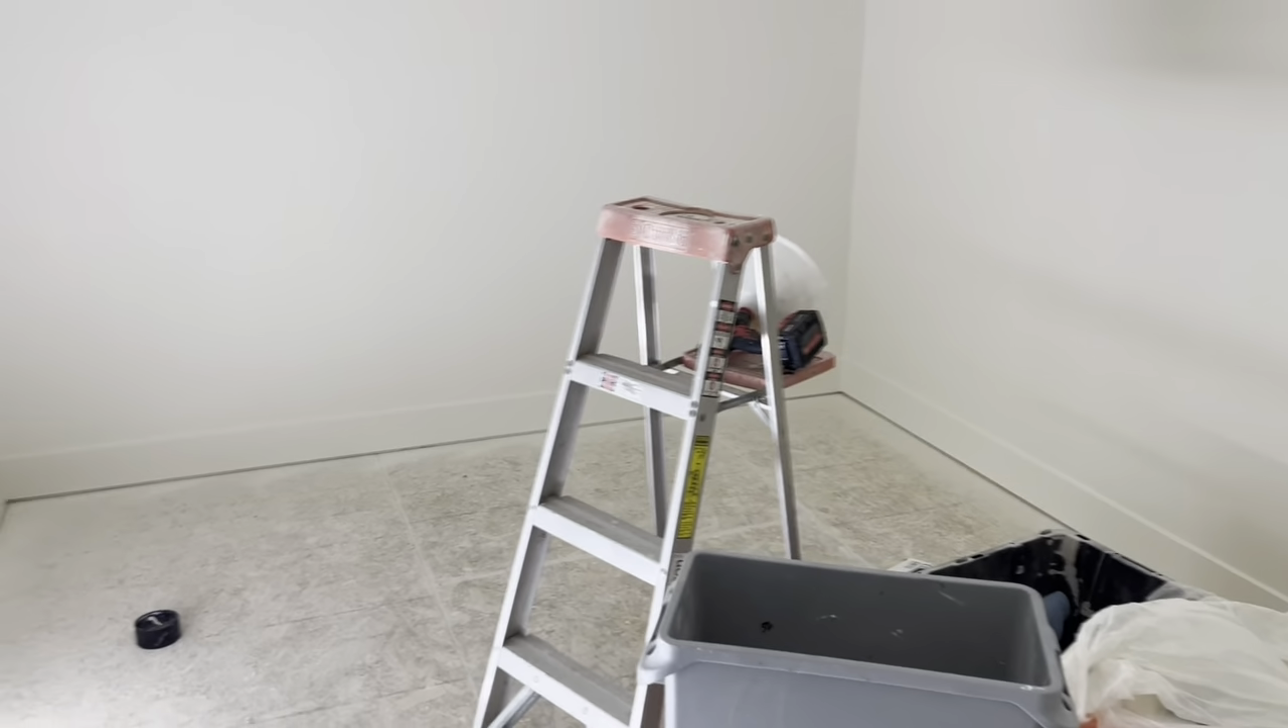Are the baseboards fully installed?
Yes.